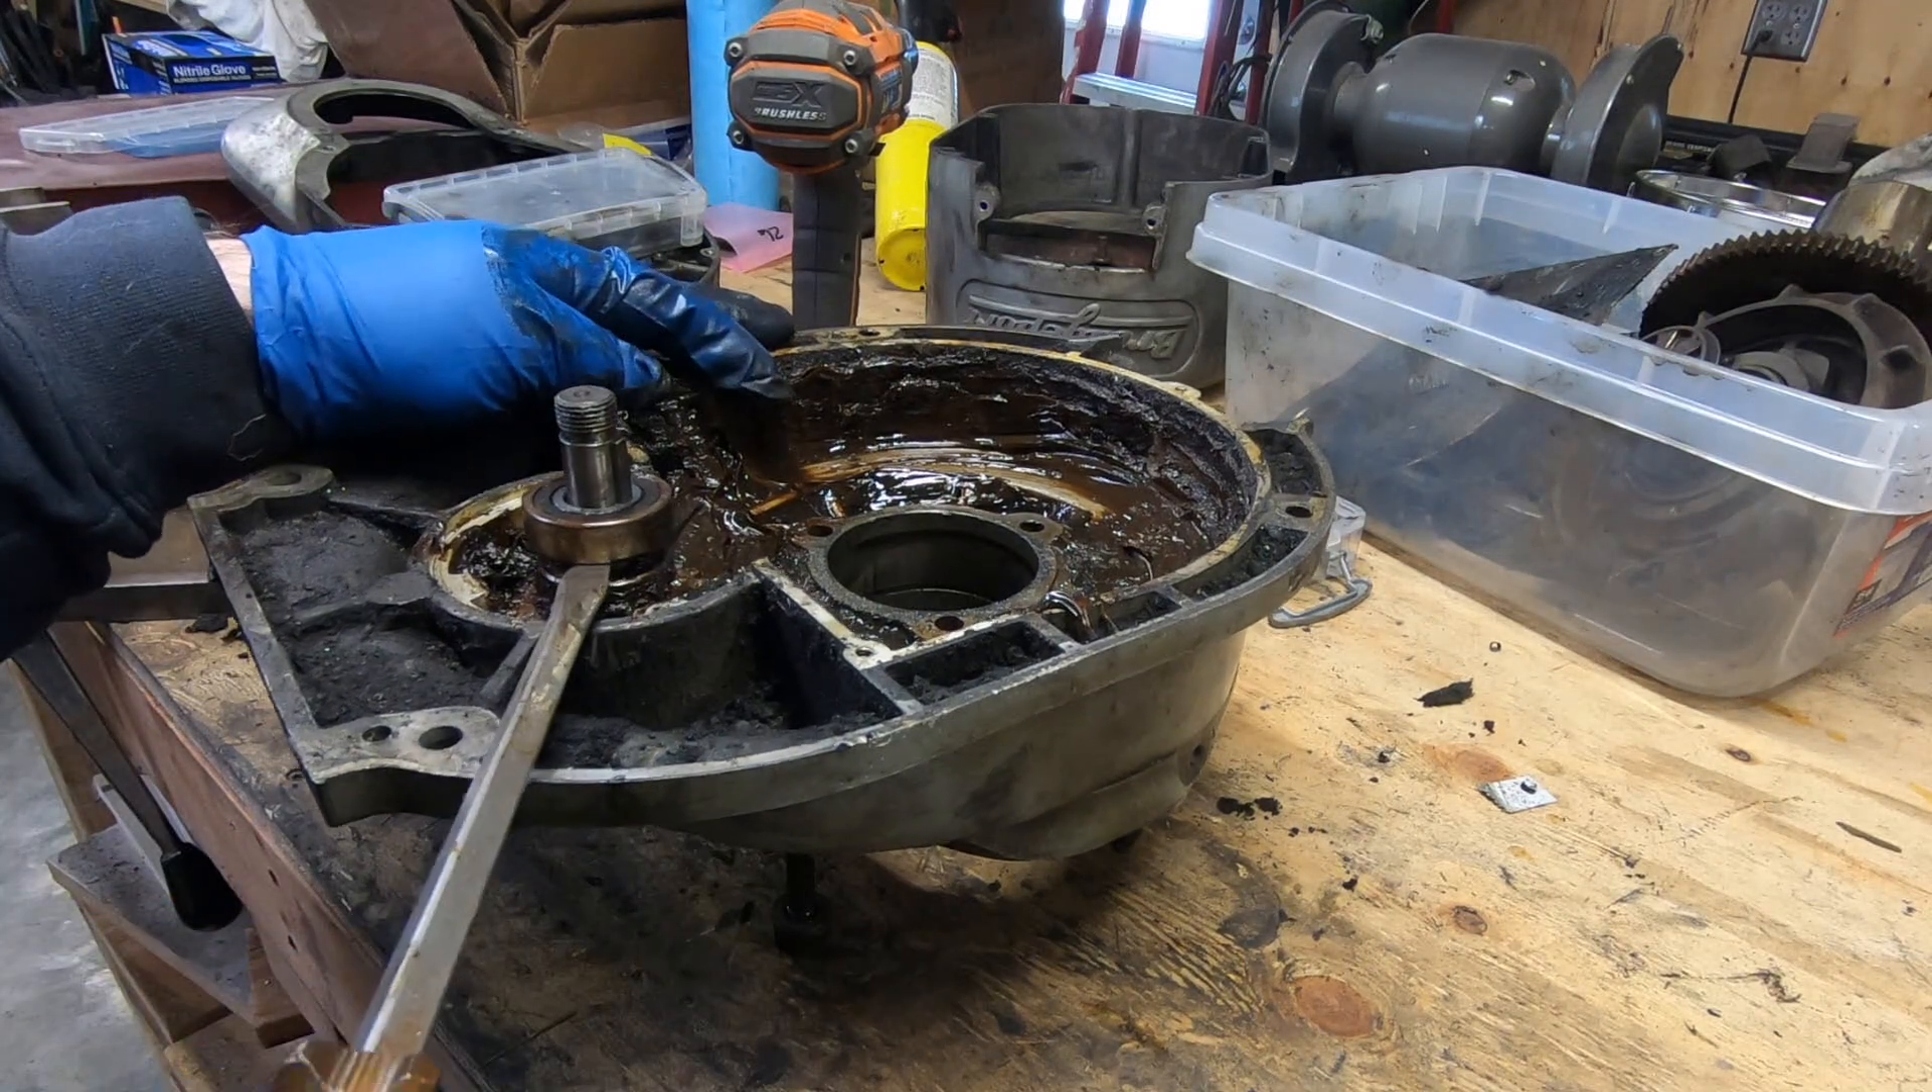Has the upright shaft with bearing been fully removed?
No.